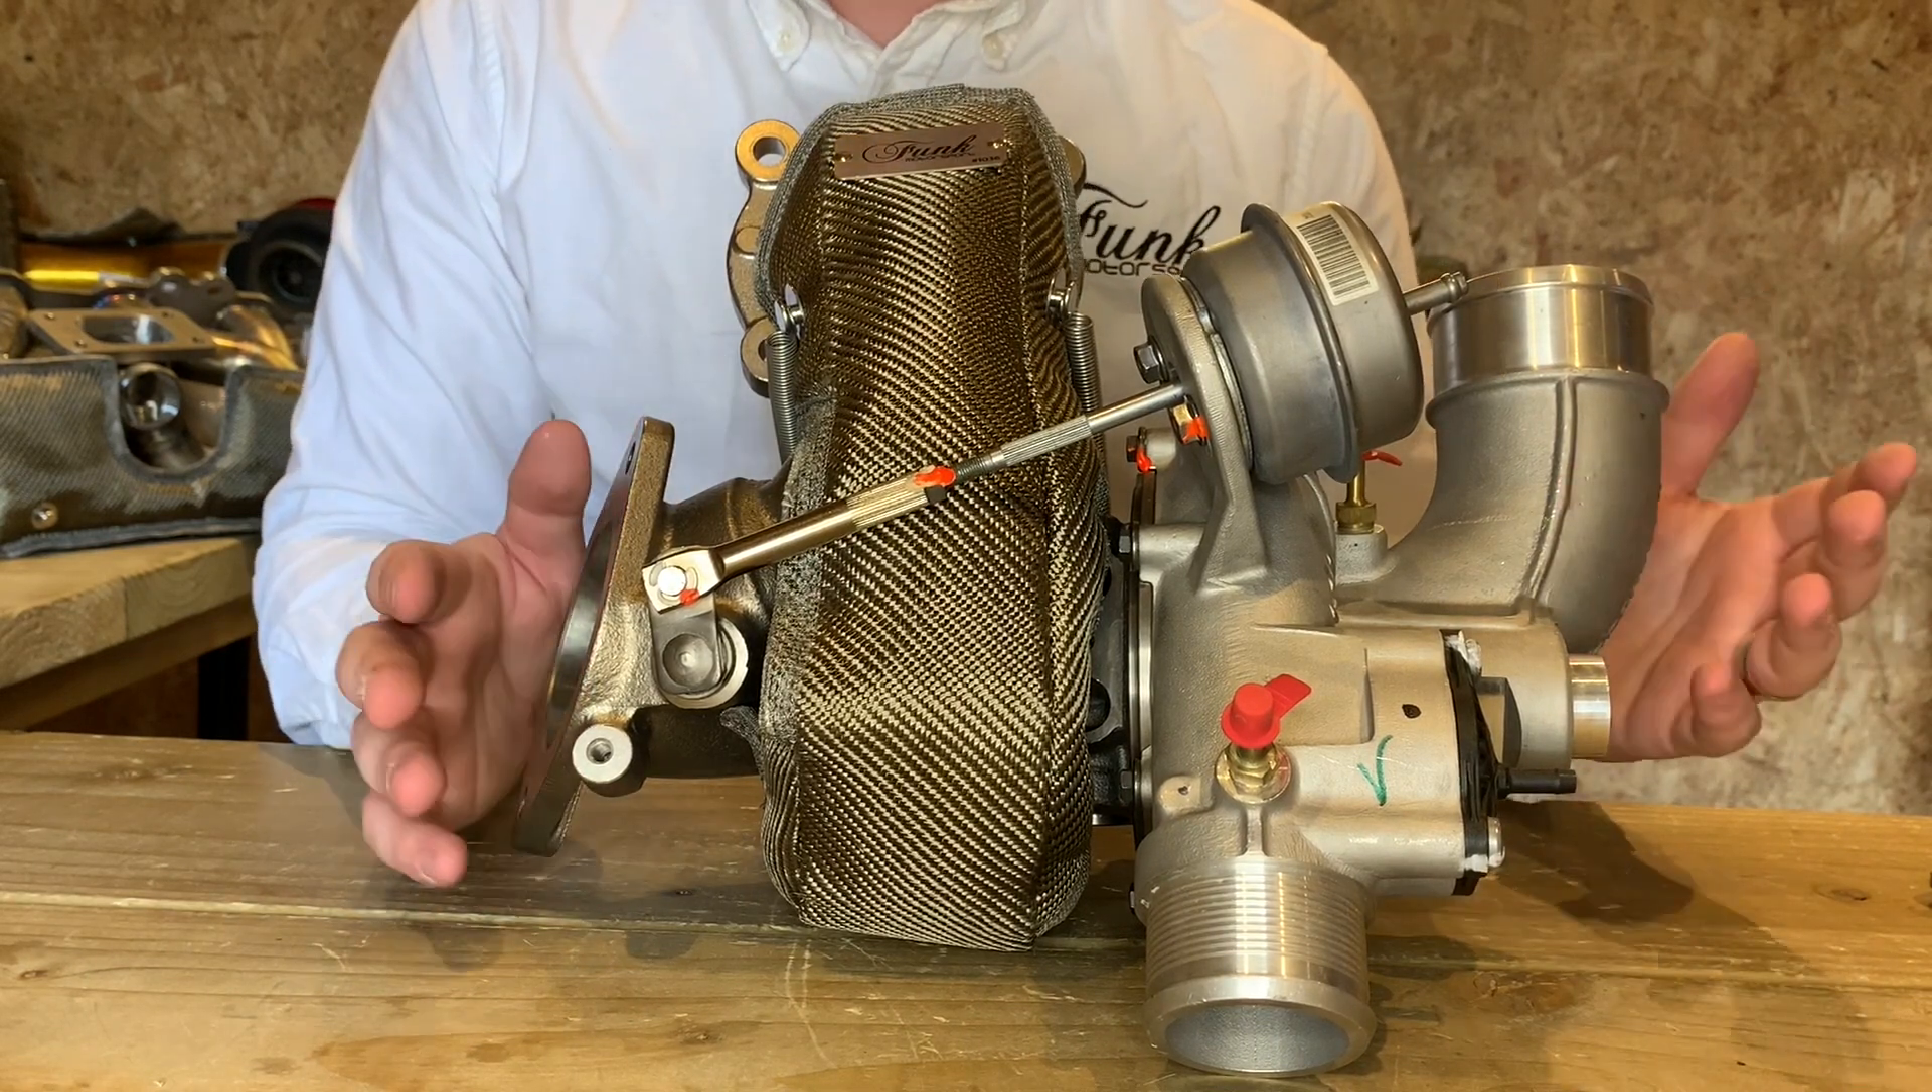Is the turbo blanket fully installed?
Yes.